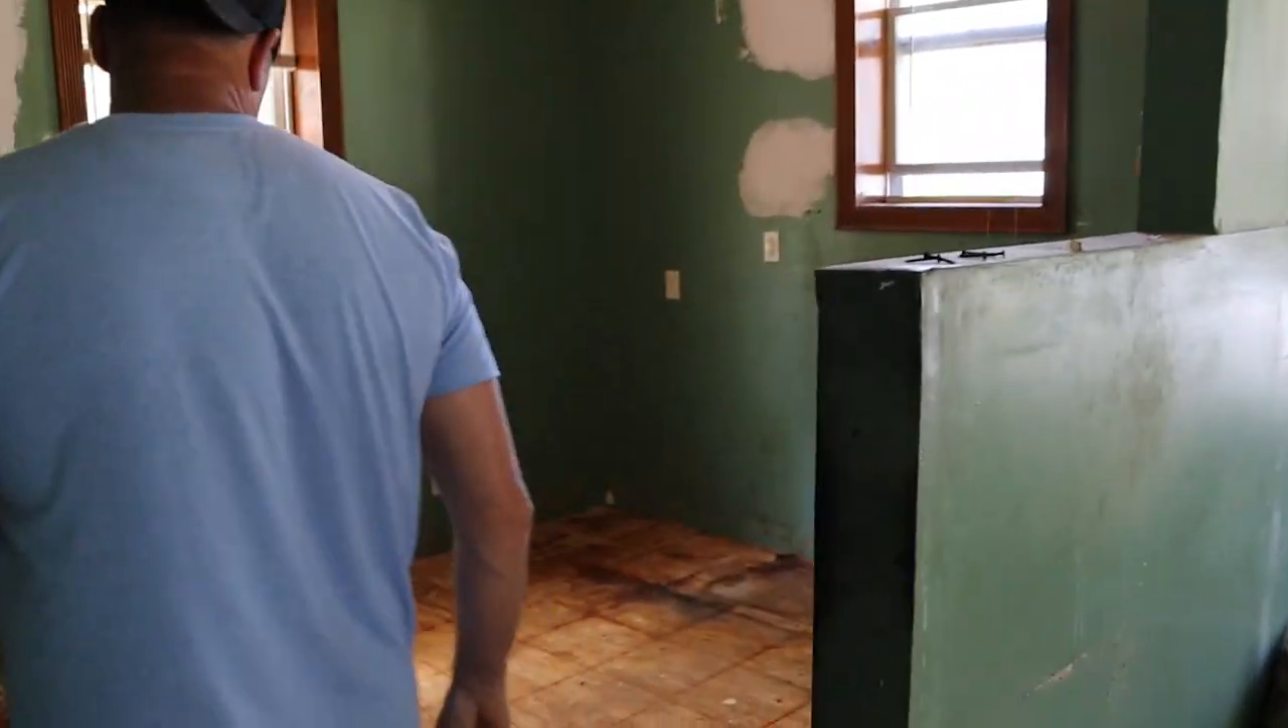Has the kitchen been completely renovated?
No.